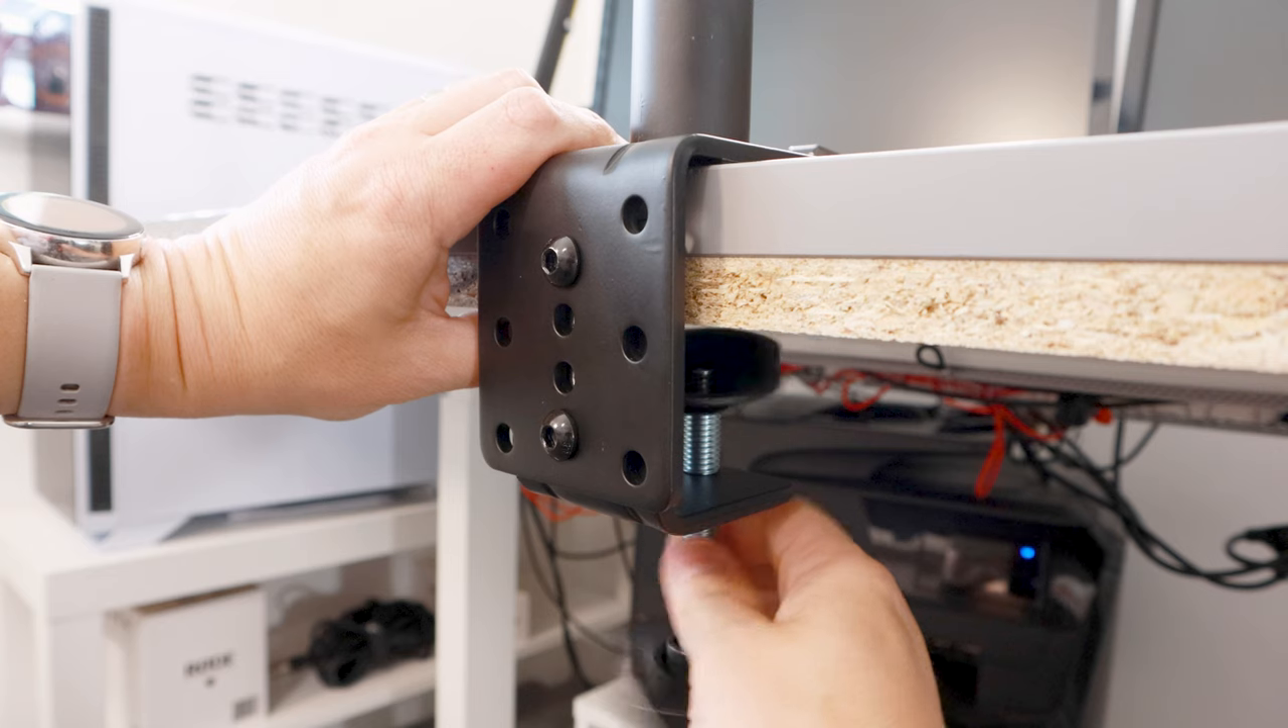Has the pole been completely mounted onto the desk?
No.